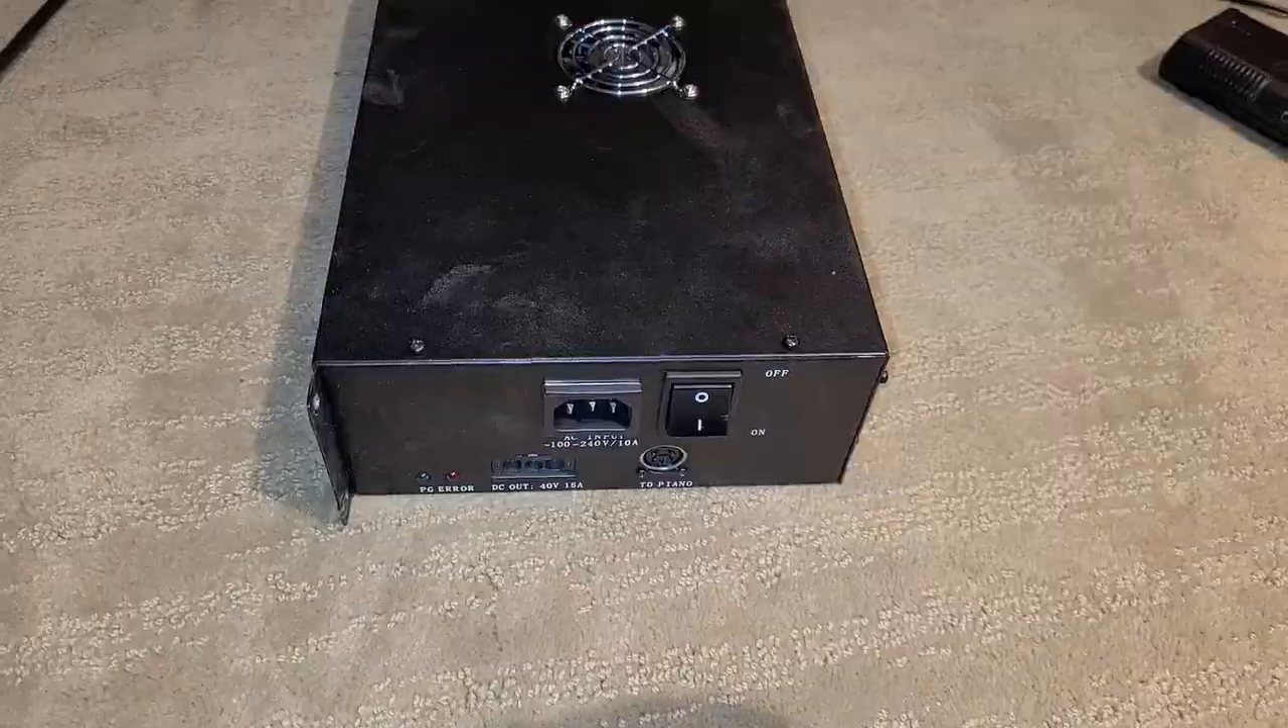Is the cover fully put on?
Yes.